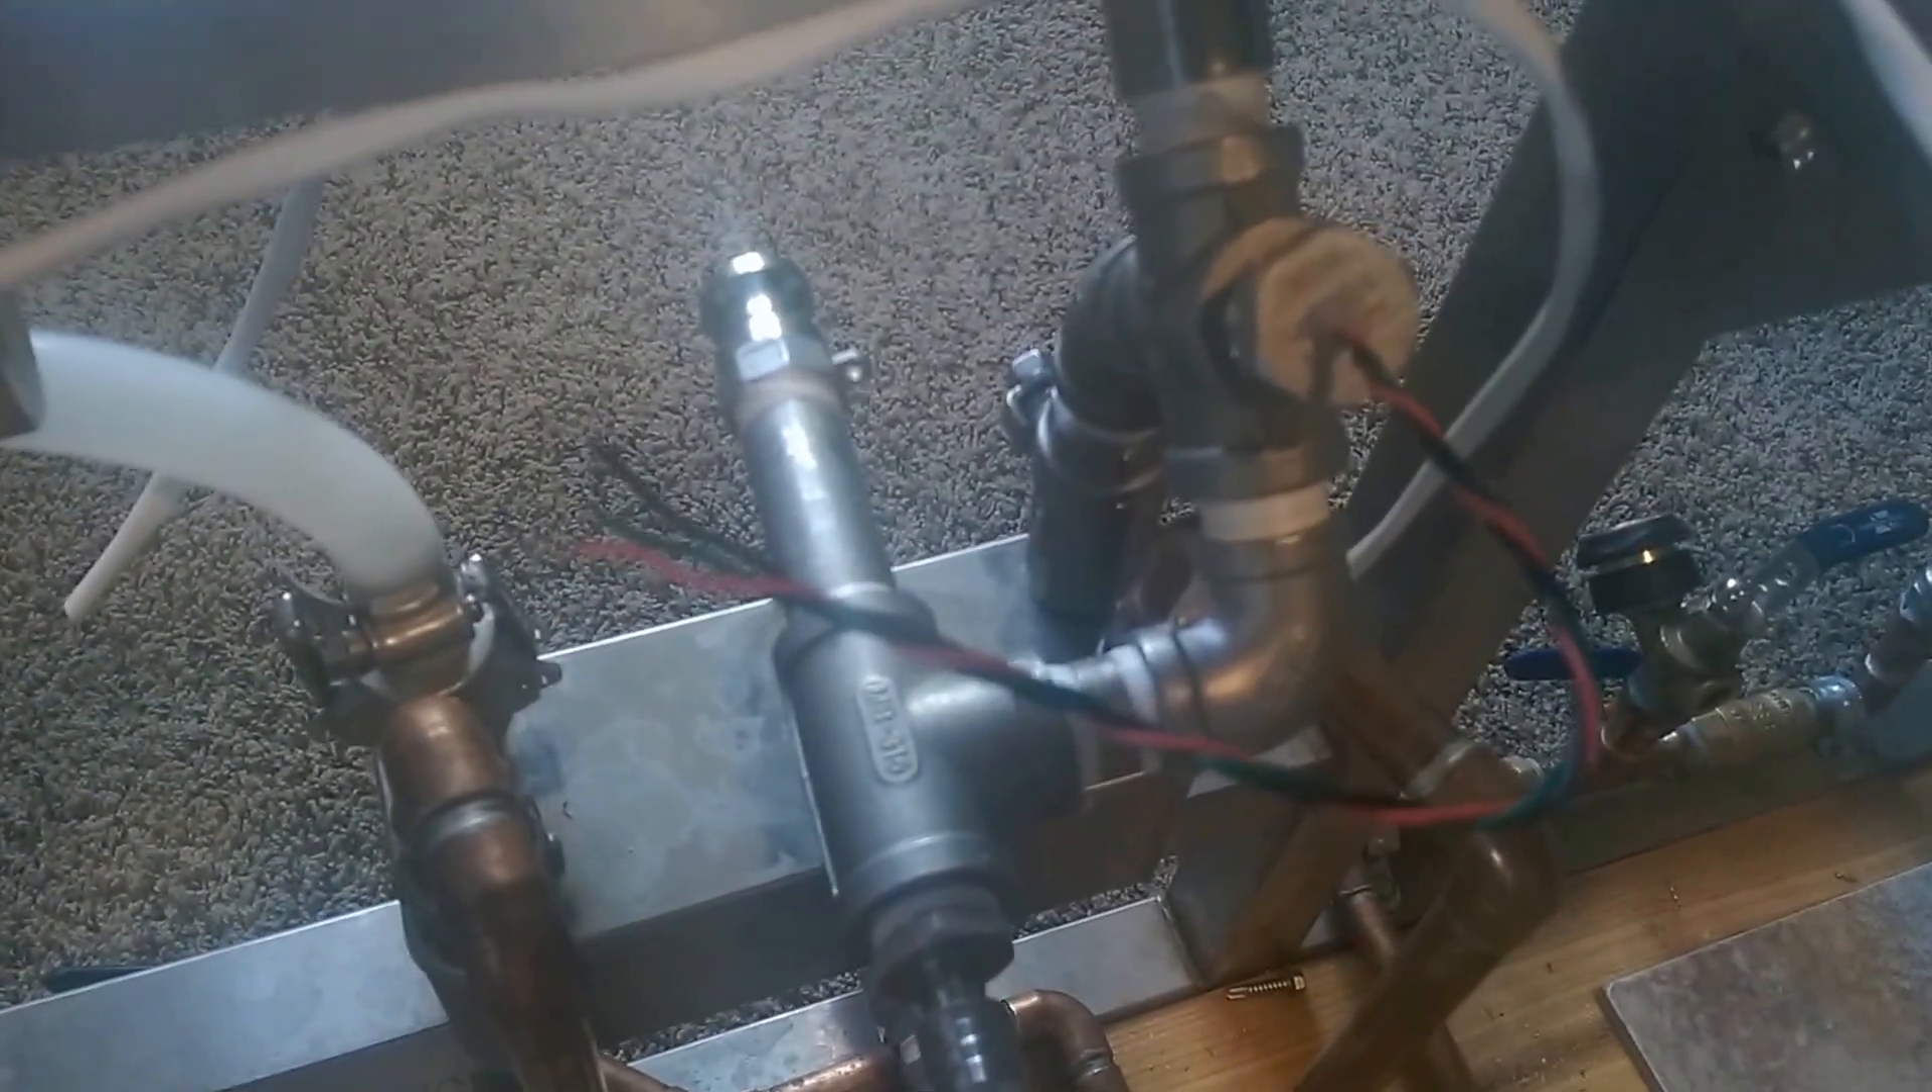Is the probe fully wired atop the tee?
No.